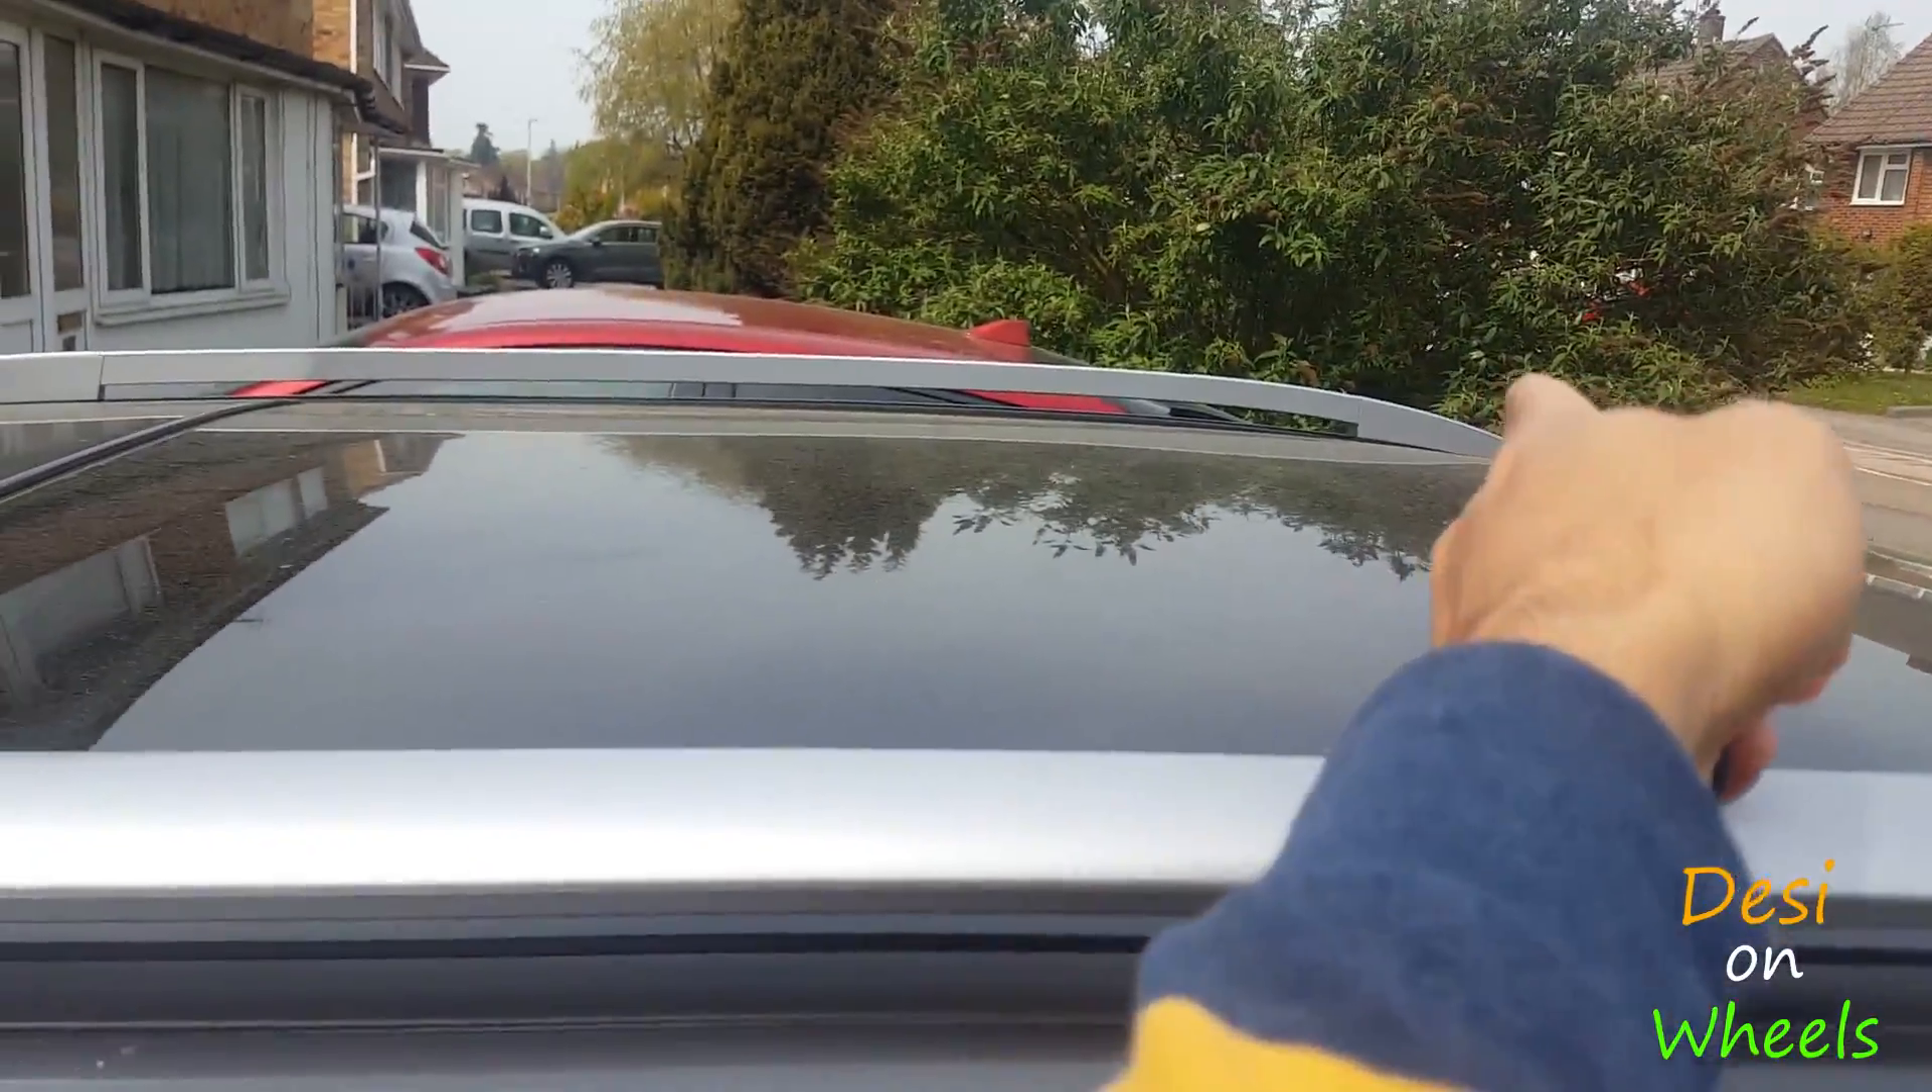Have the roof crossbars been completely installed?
No.